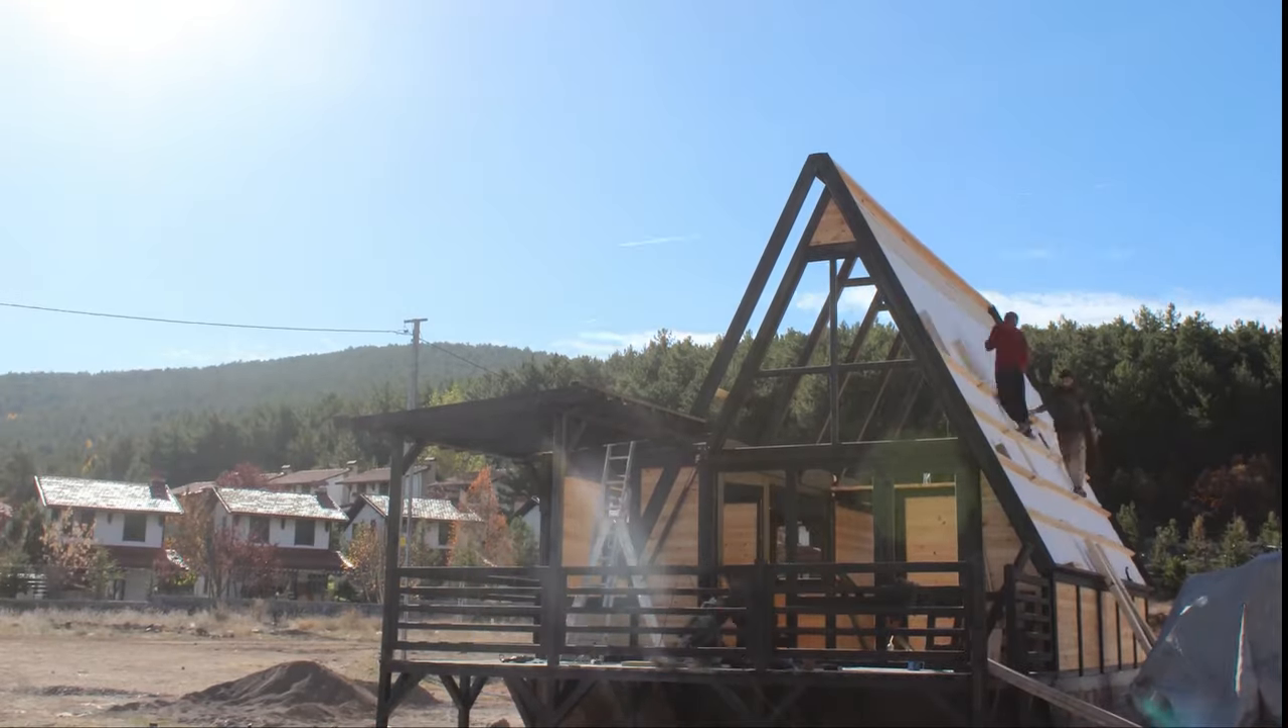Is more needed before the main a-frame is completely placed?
No.